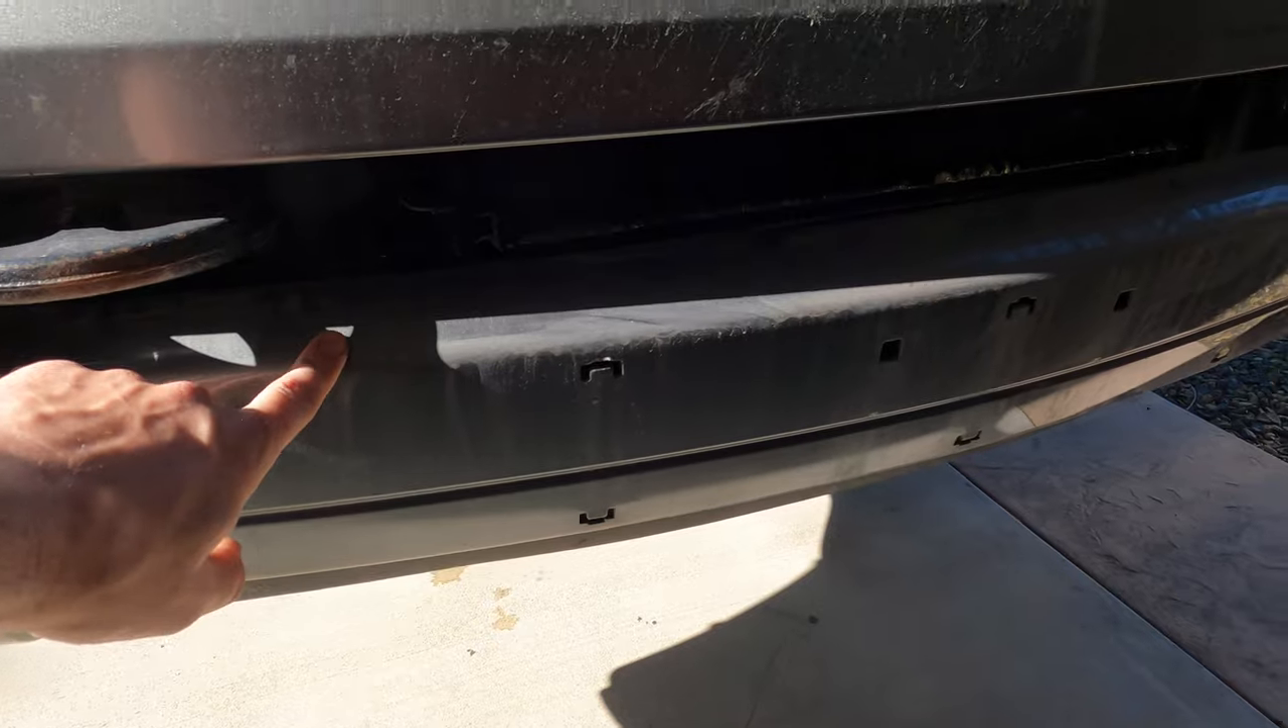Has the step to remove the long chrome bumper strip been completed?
Yes.